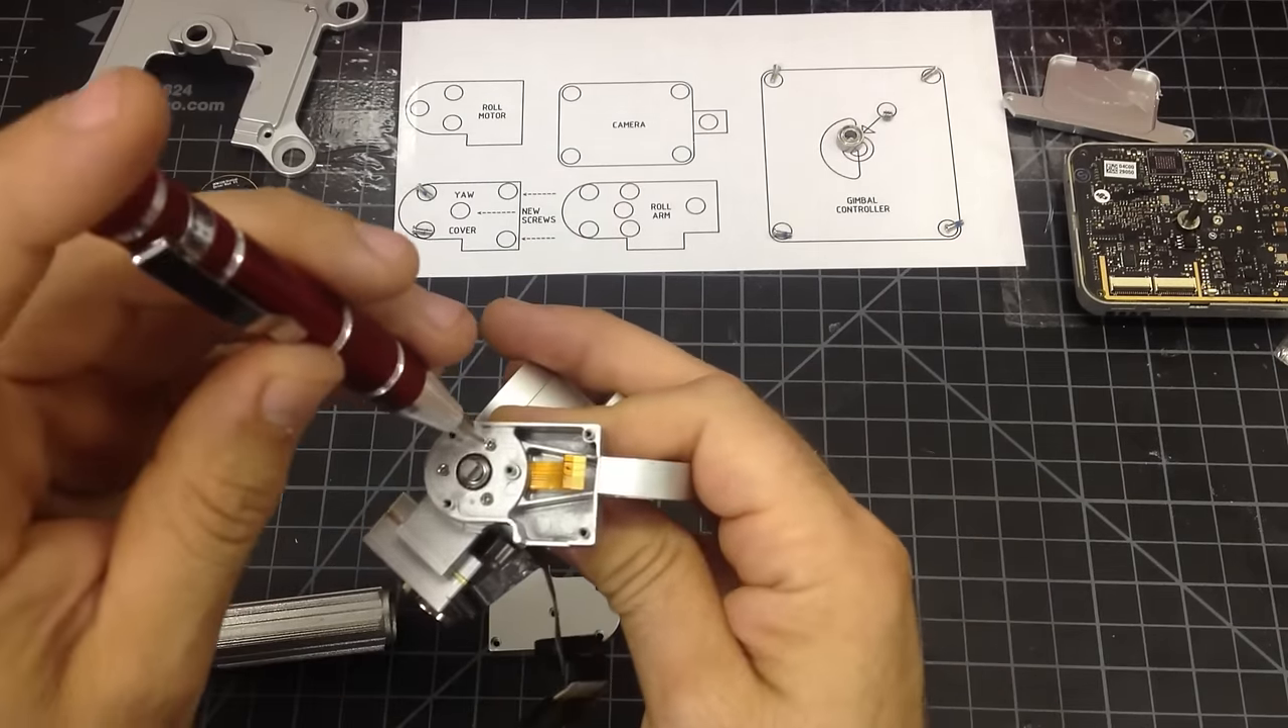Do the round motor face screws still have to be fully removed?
Yes.